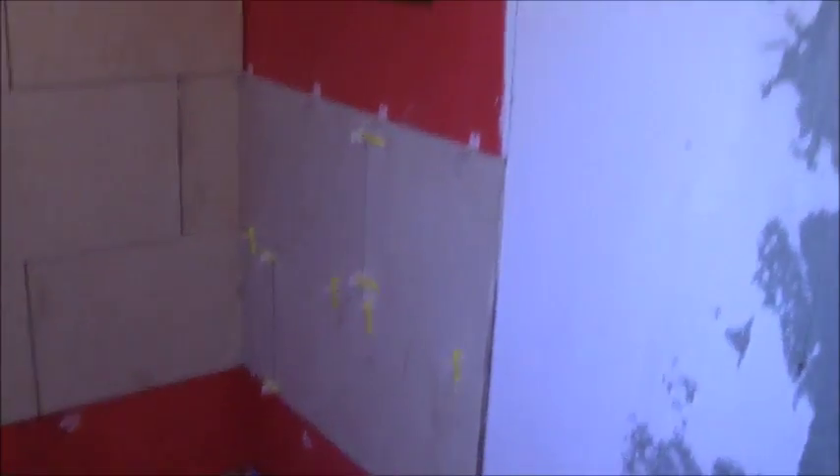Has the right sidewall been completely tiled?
No.